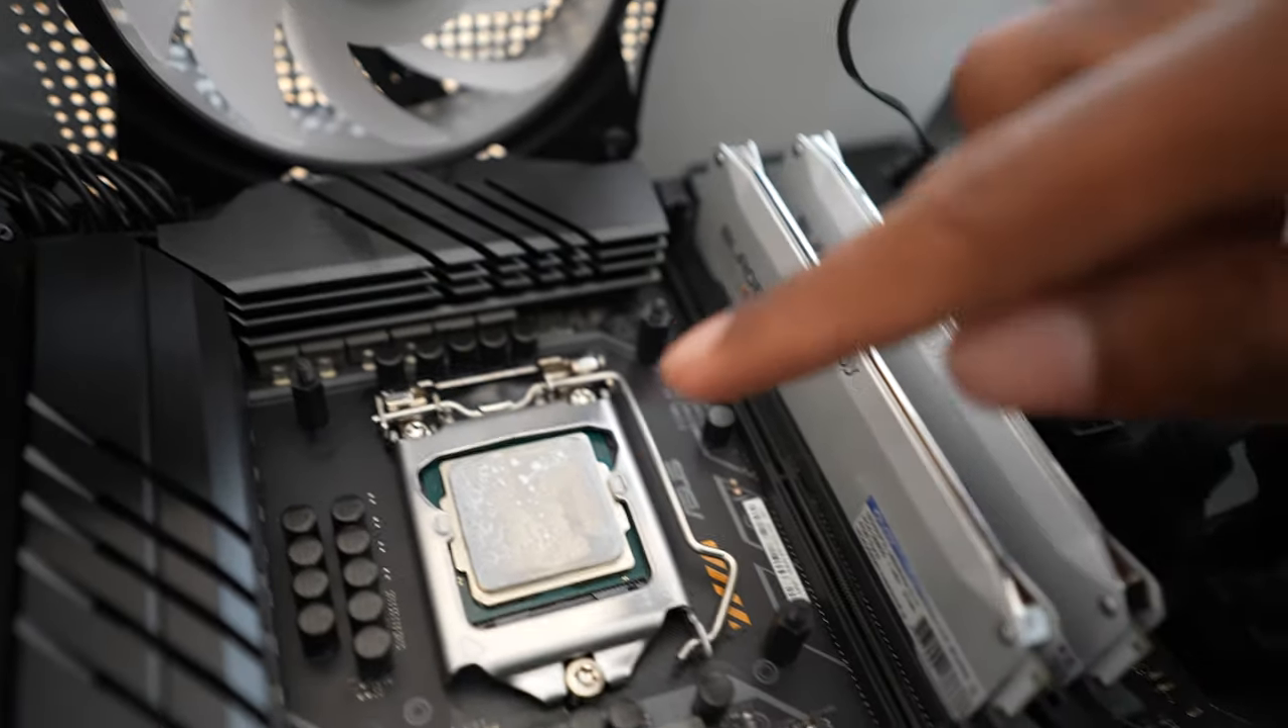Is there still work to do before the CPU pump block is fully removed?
No.